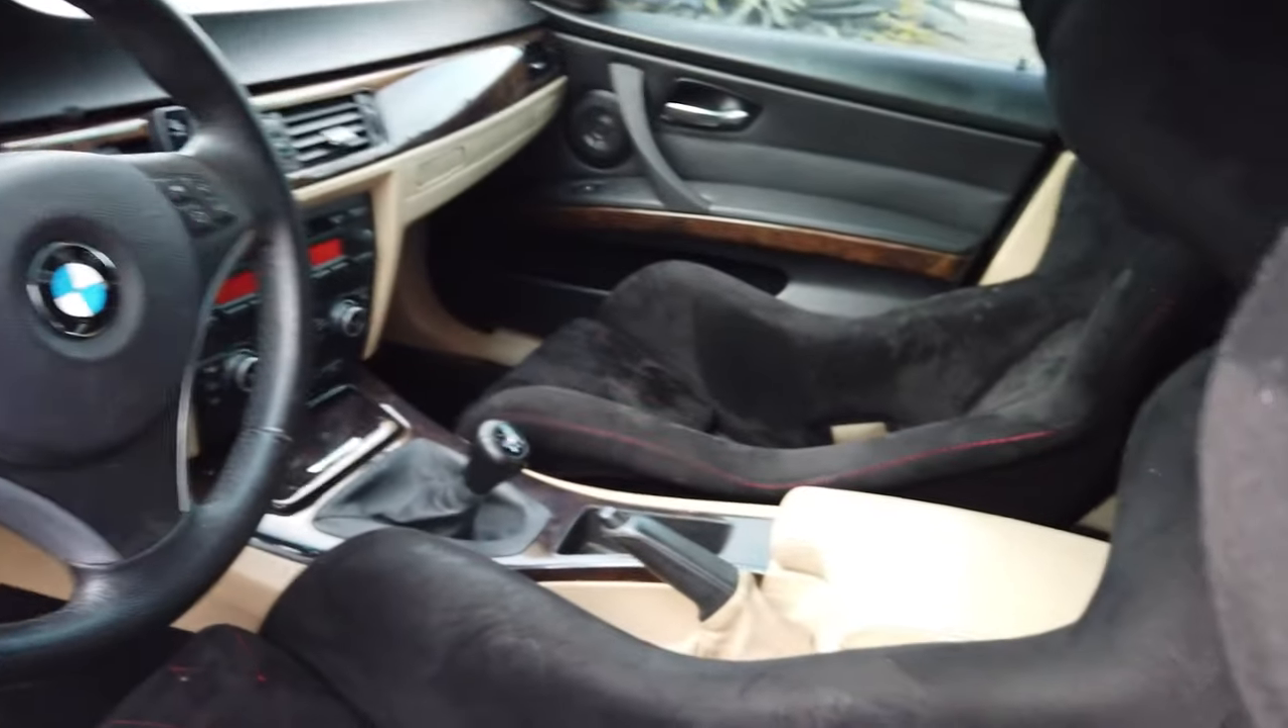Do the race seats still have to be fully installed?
No.